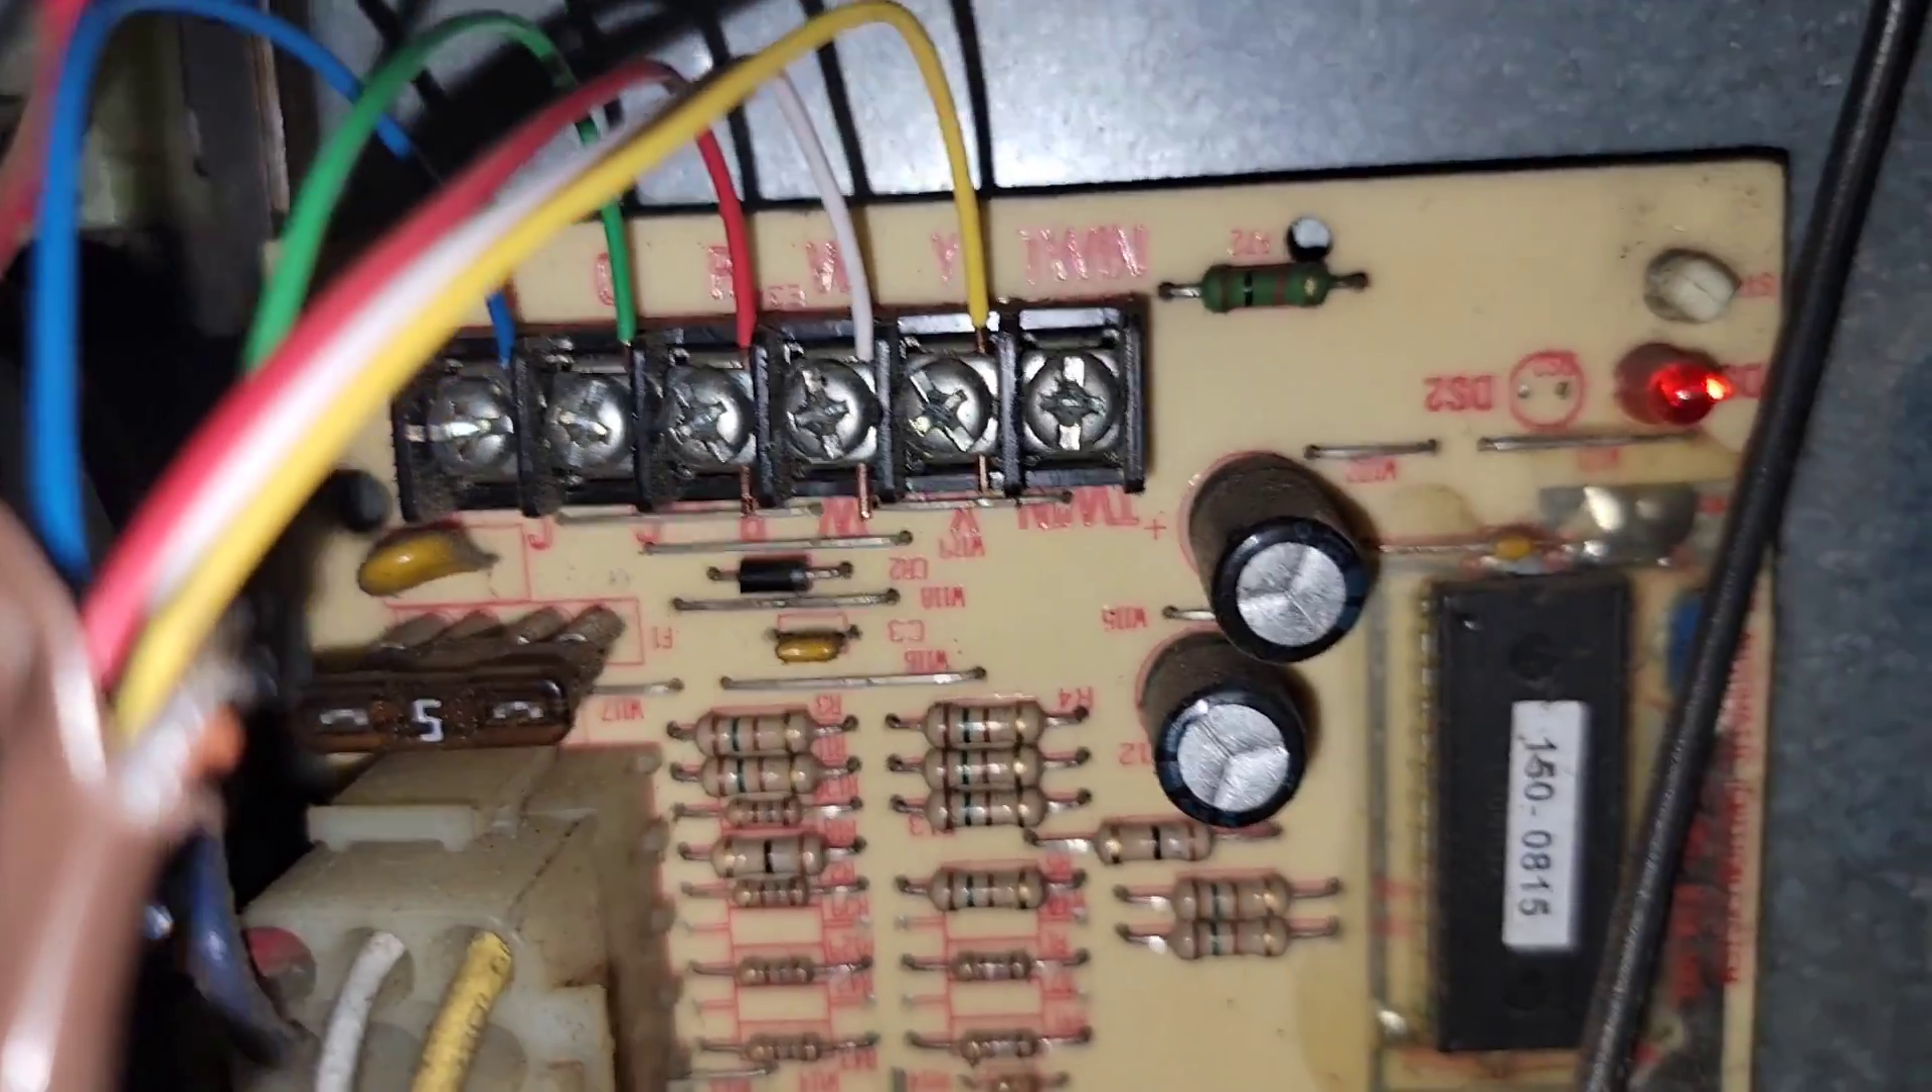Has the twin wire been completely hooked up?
No.